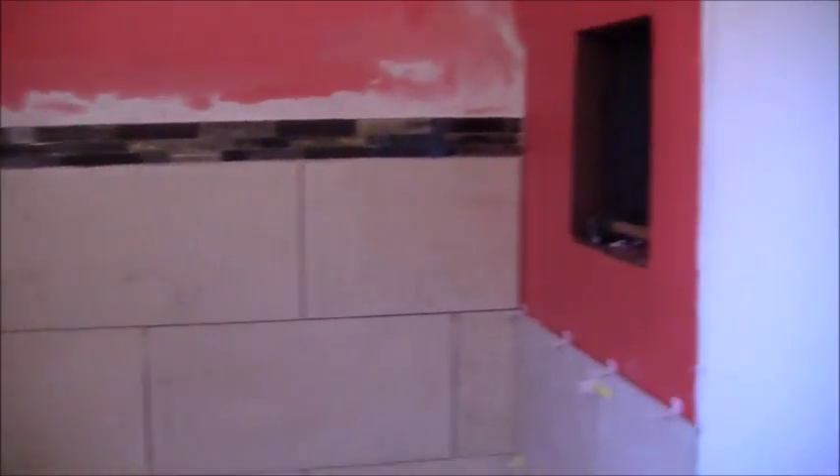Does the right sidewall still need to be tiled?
Yes.